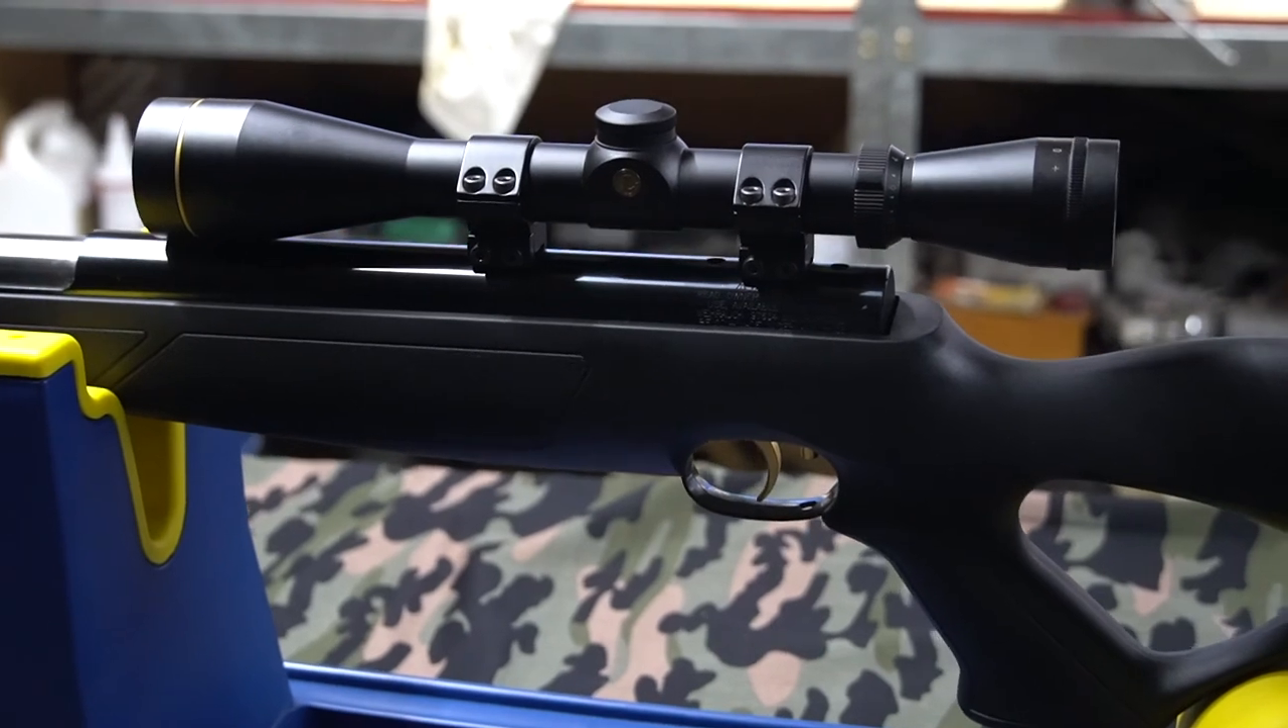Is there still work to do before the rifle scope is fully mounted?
No.